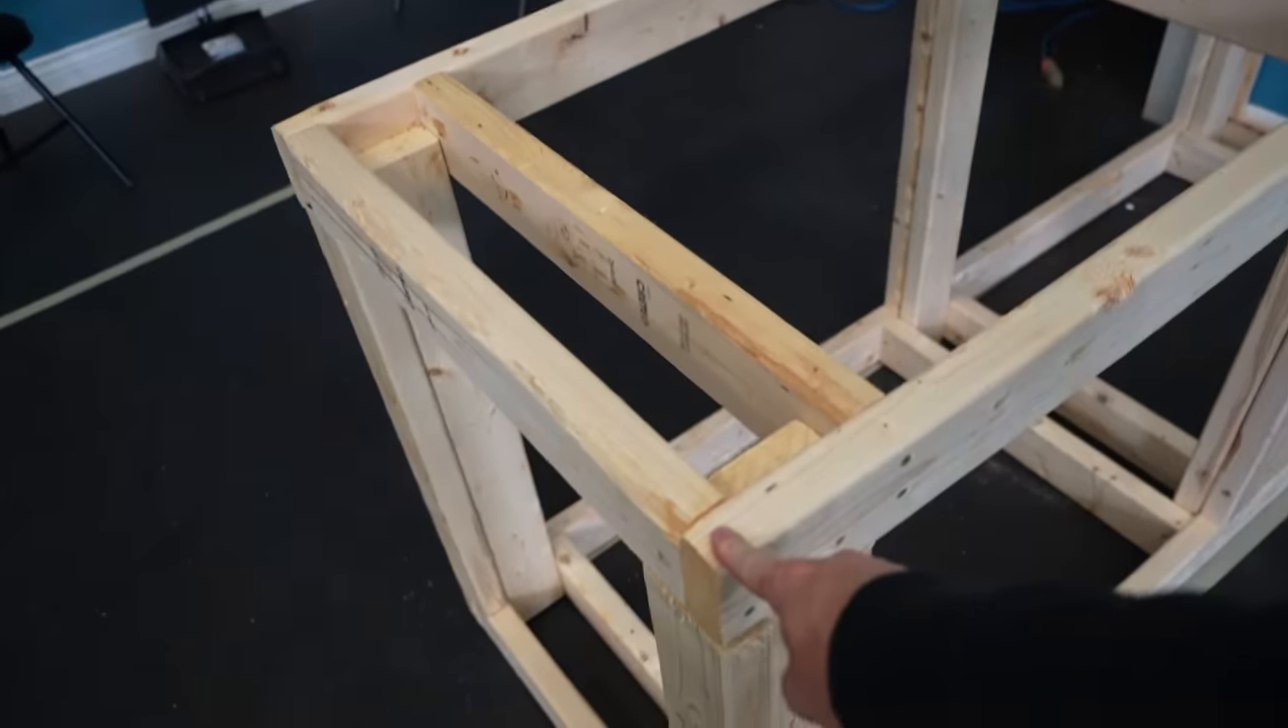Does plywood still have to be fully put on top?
Yes.